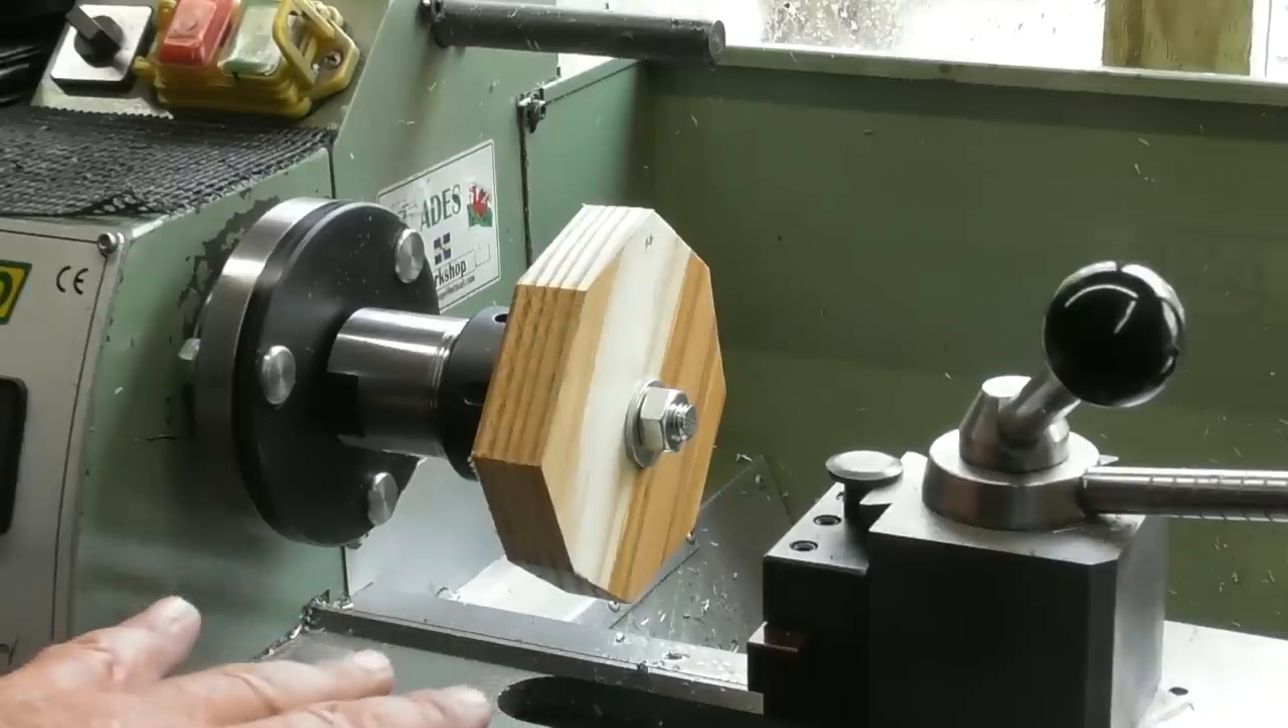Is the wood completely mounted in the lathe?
Yes.